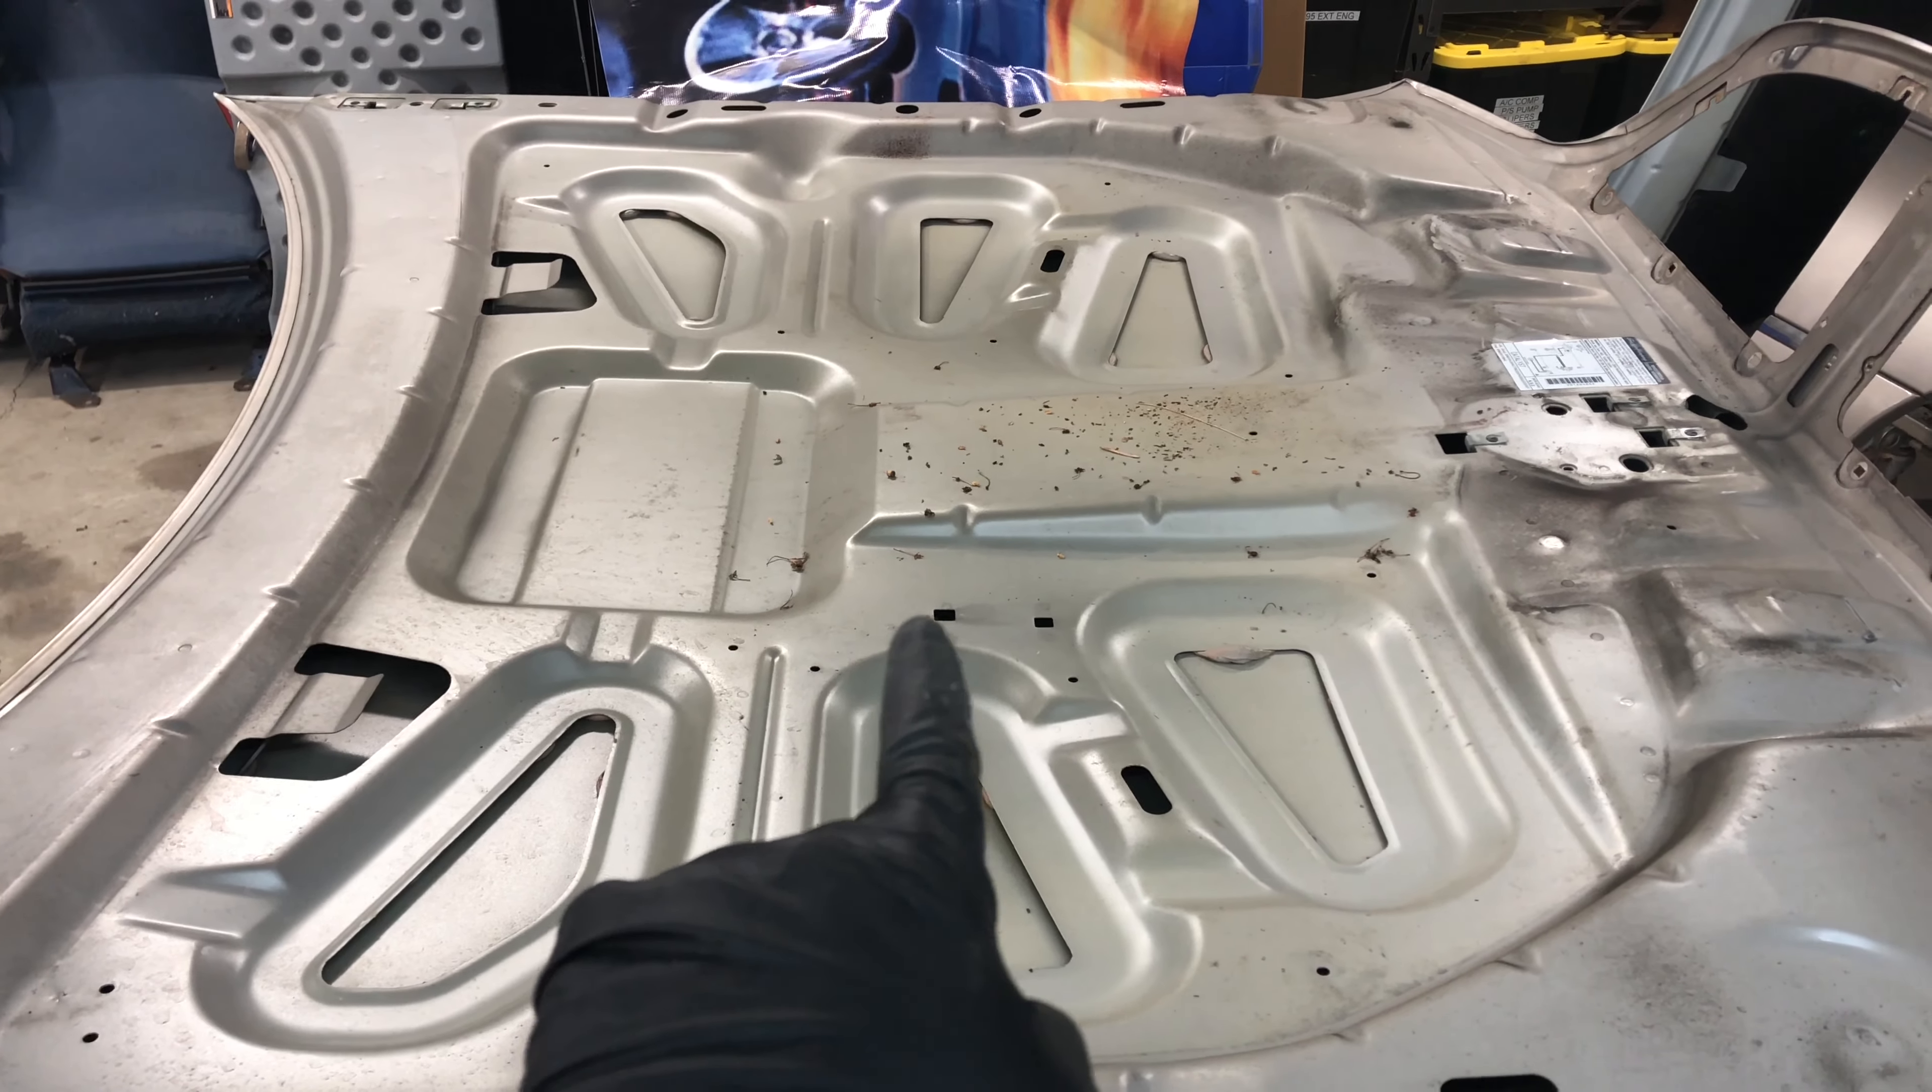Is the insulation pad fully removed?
Yes.